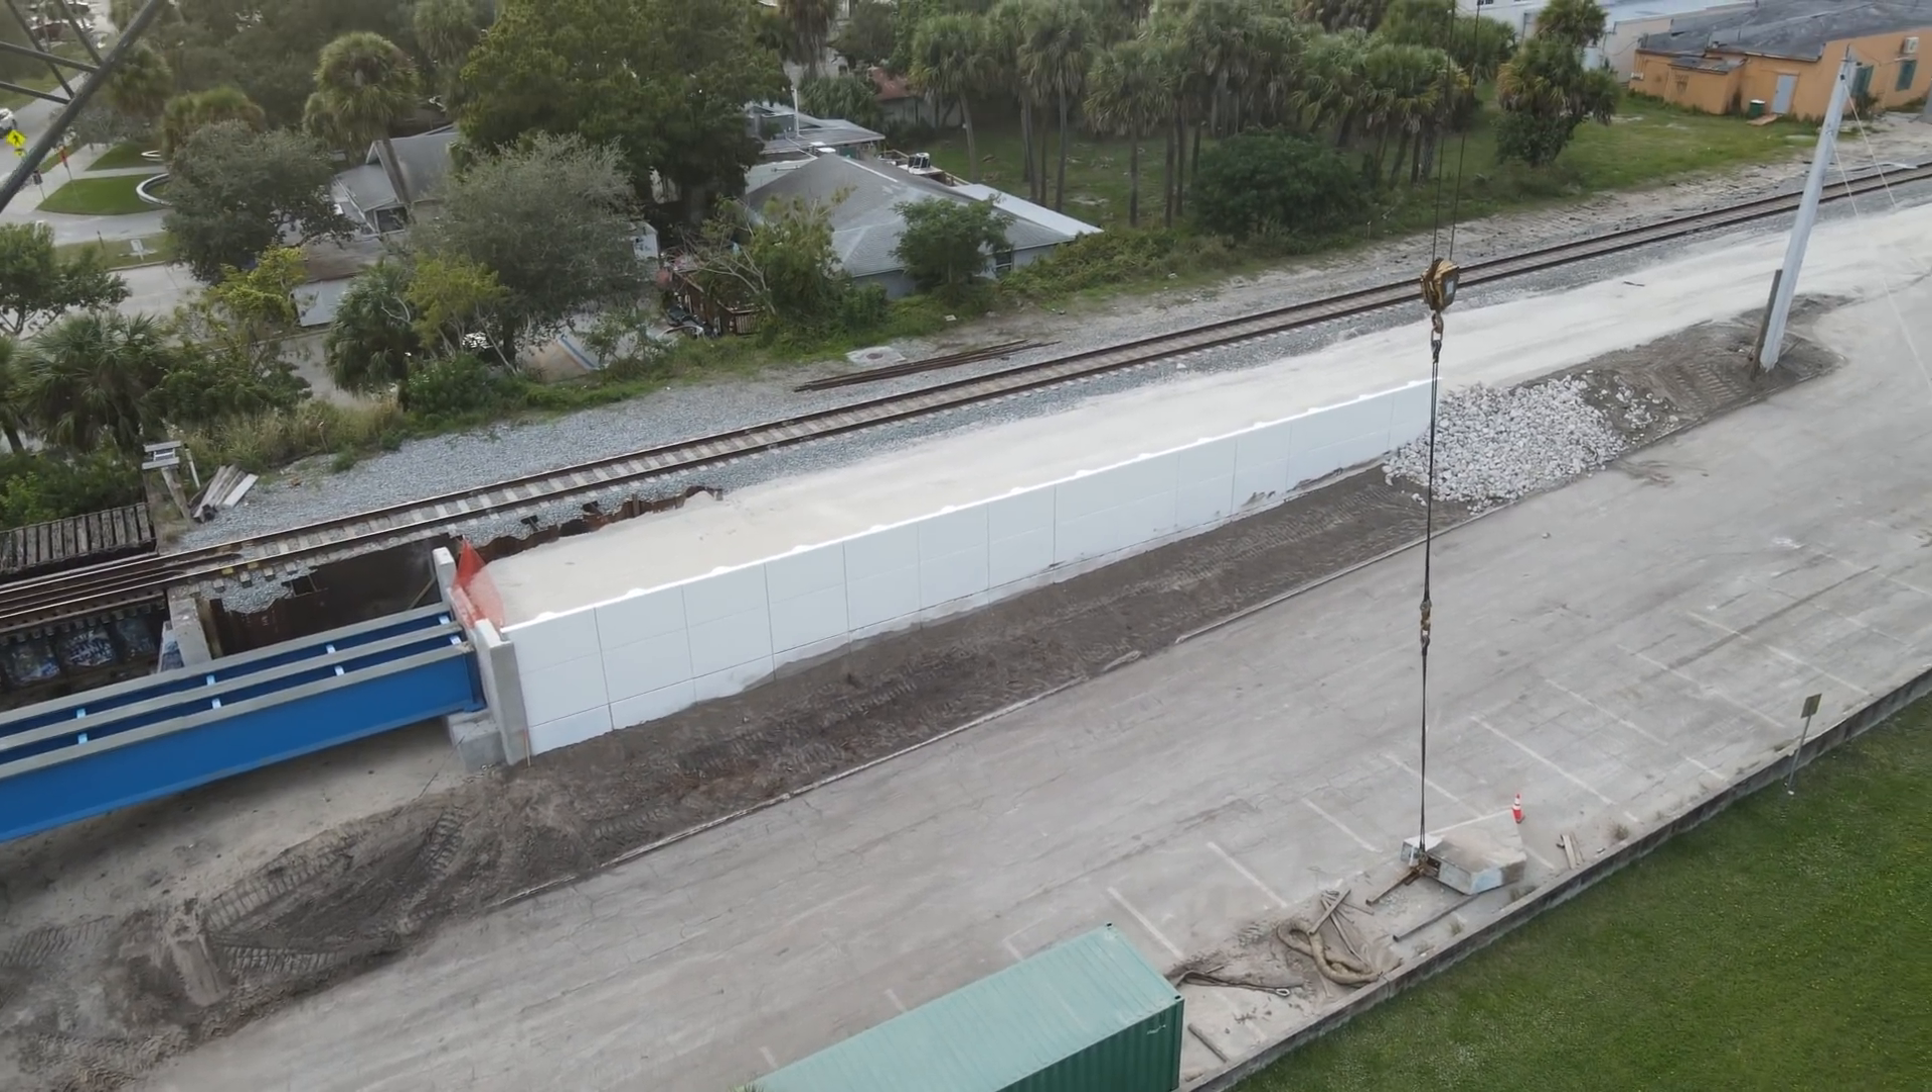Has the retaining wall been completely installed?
Yes.